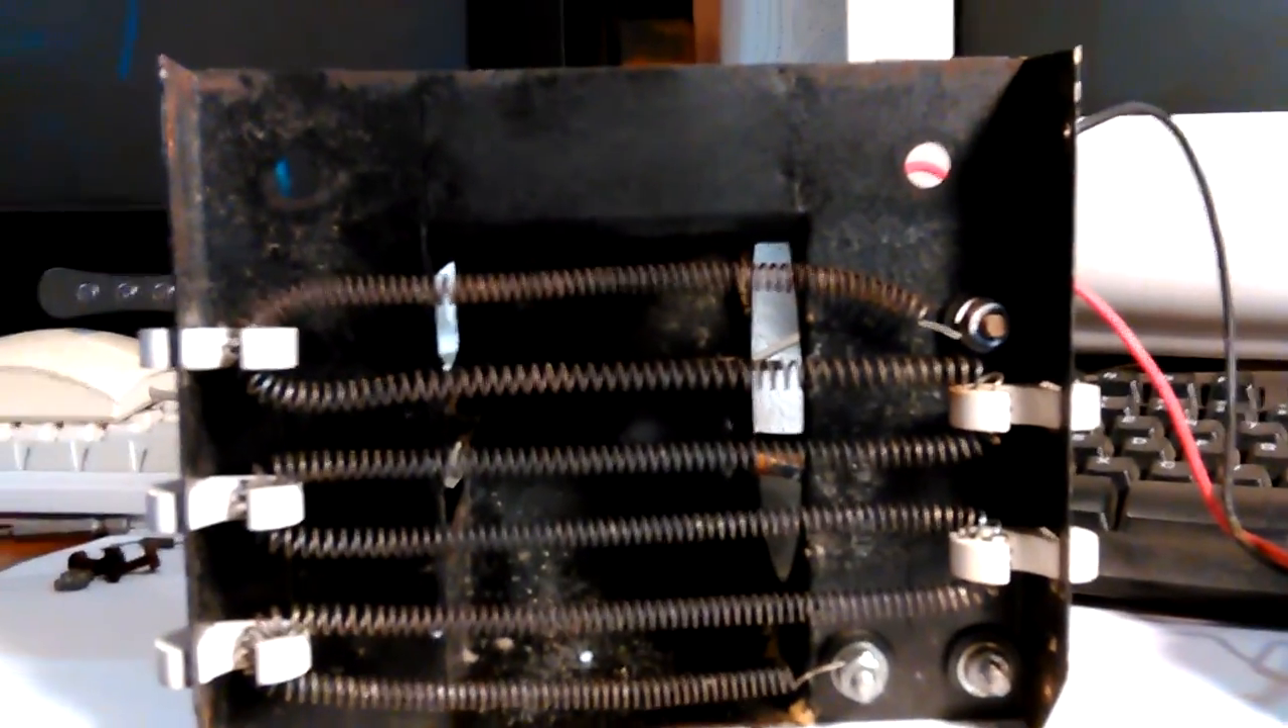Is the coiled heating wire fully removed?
No.